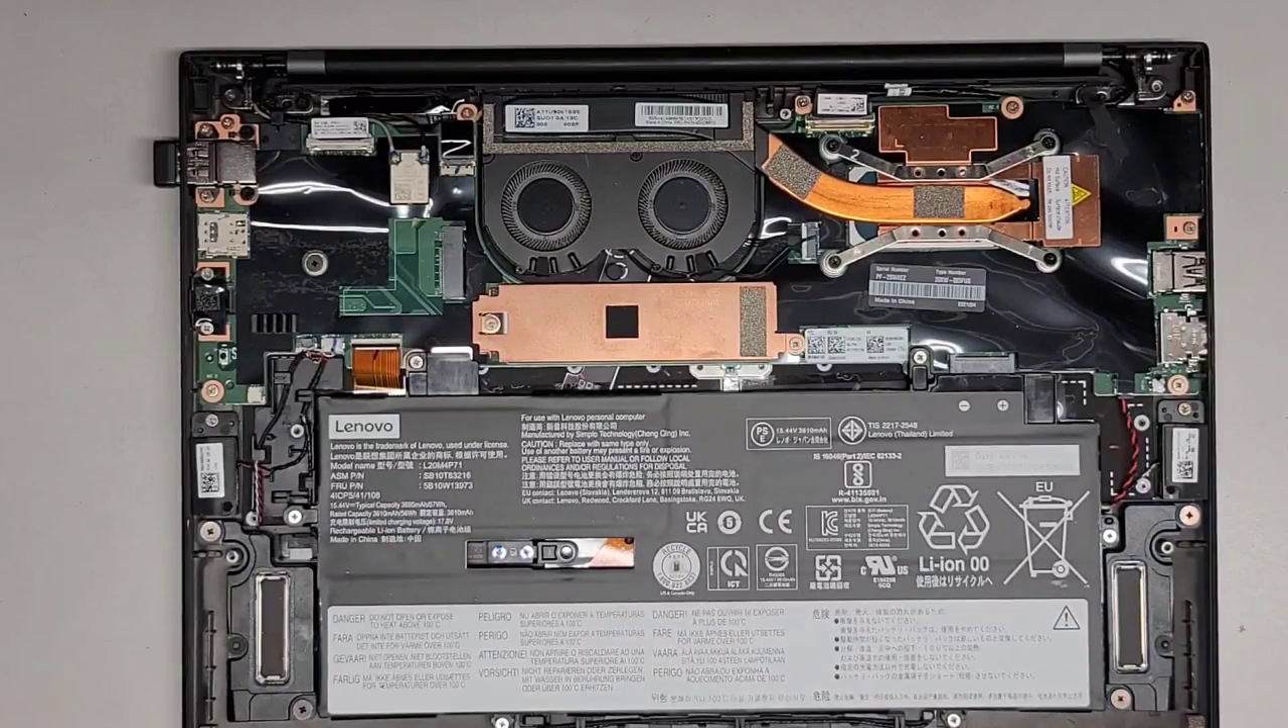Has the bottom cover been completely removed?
Yes.